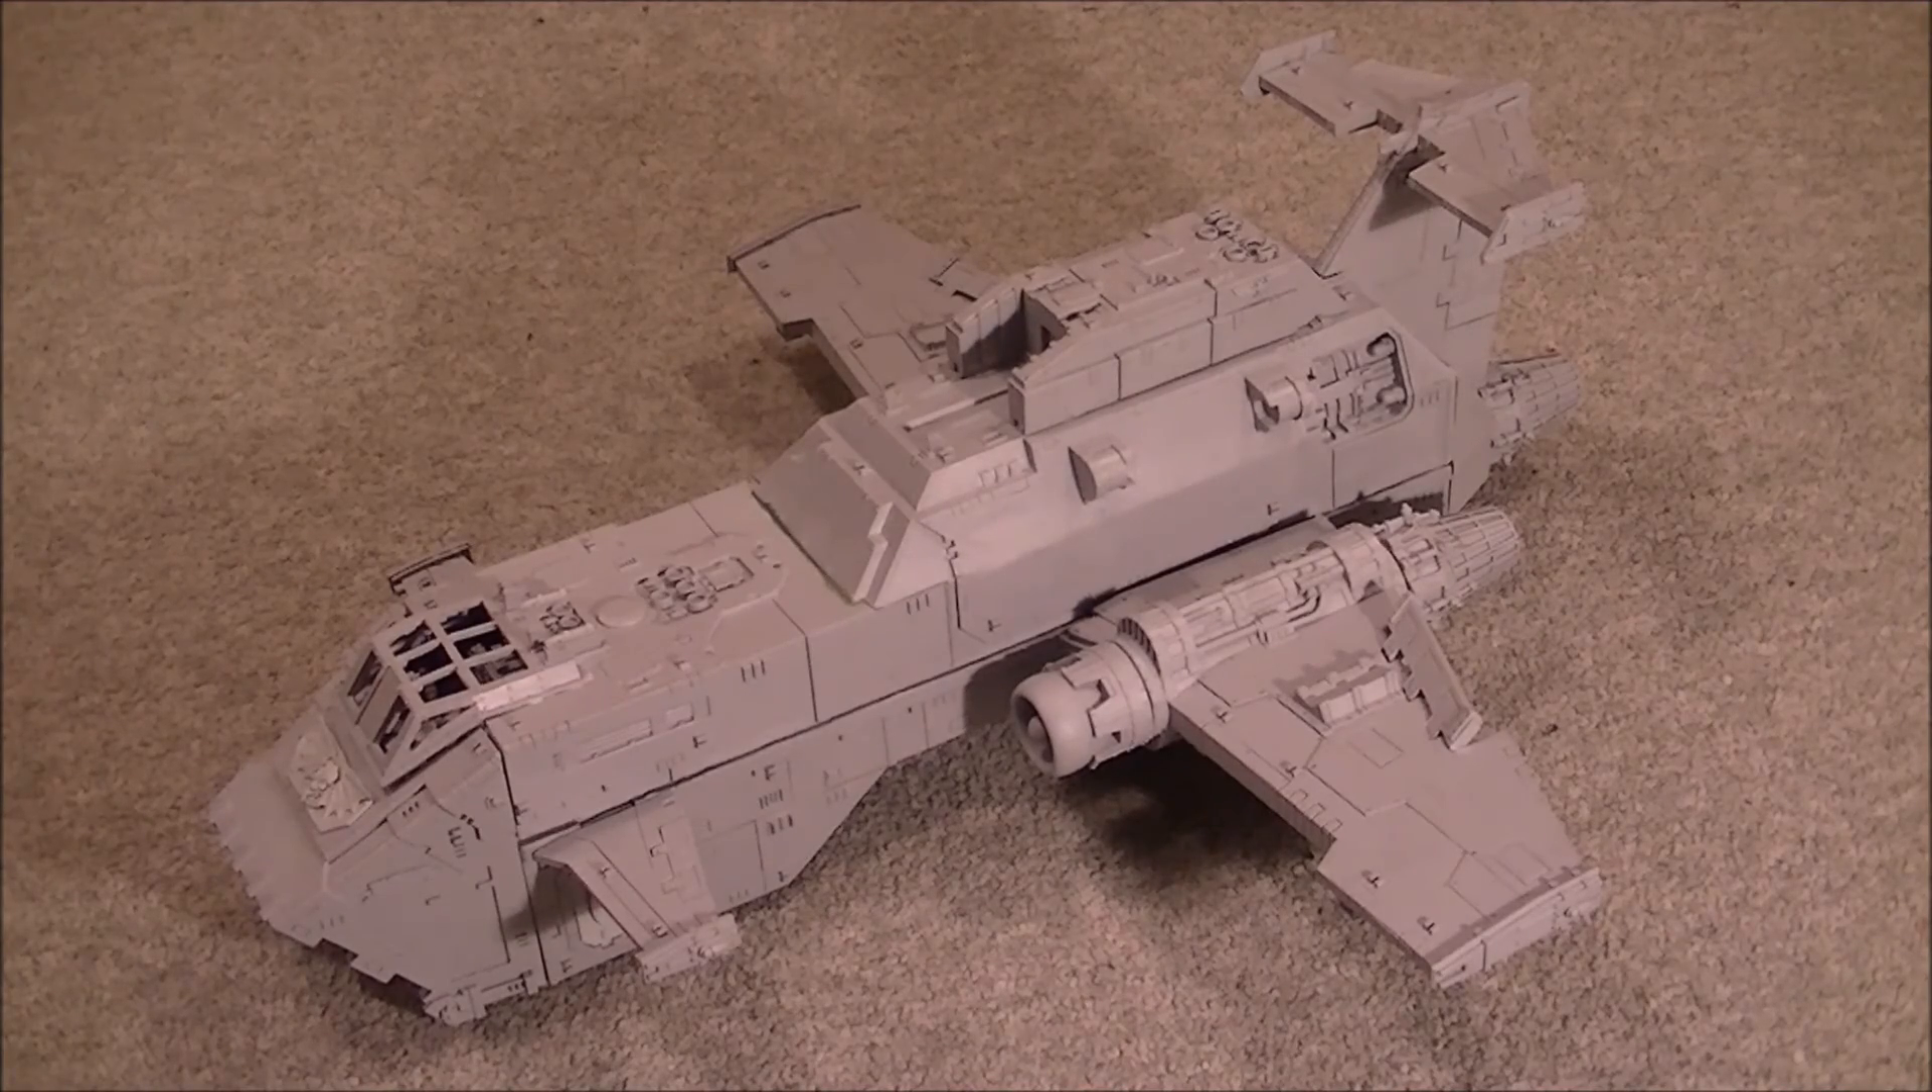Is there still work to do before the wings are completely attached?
No.